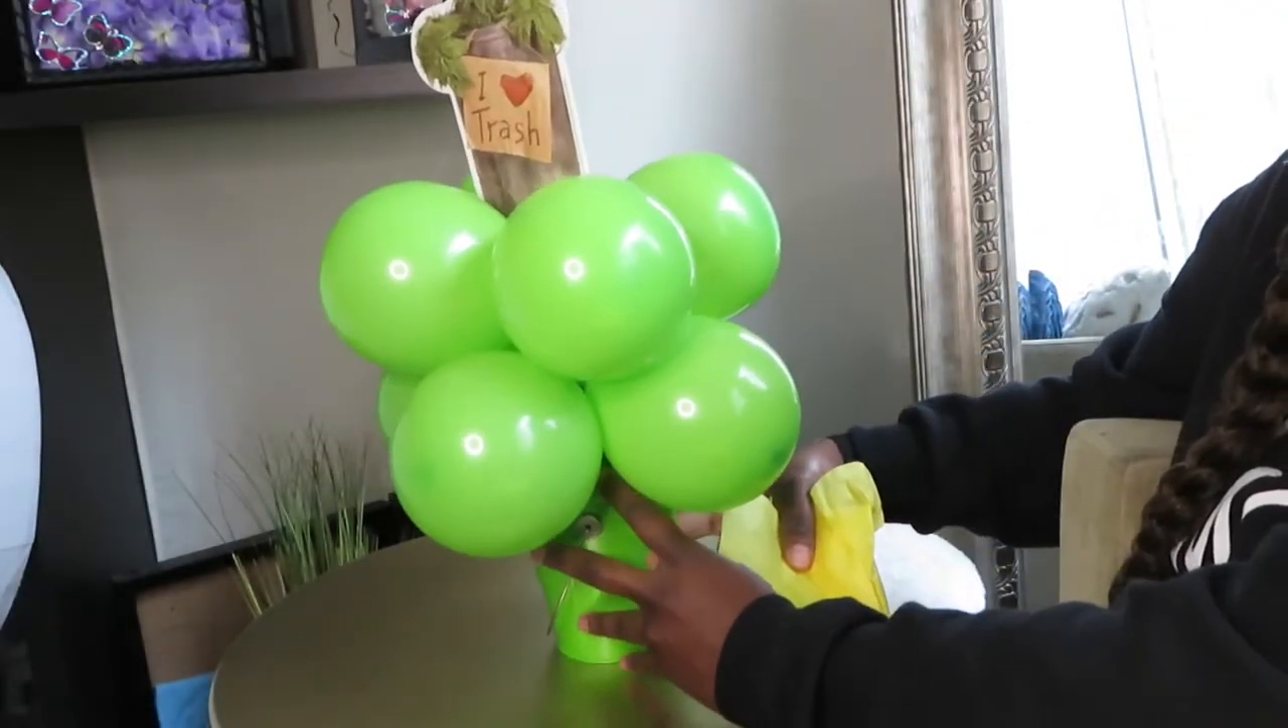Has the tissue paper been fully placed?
No.